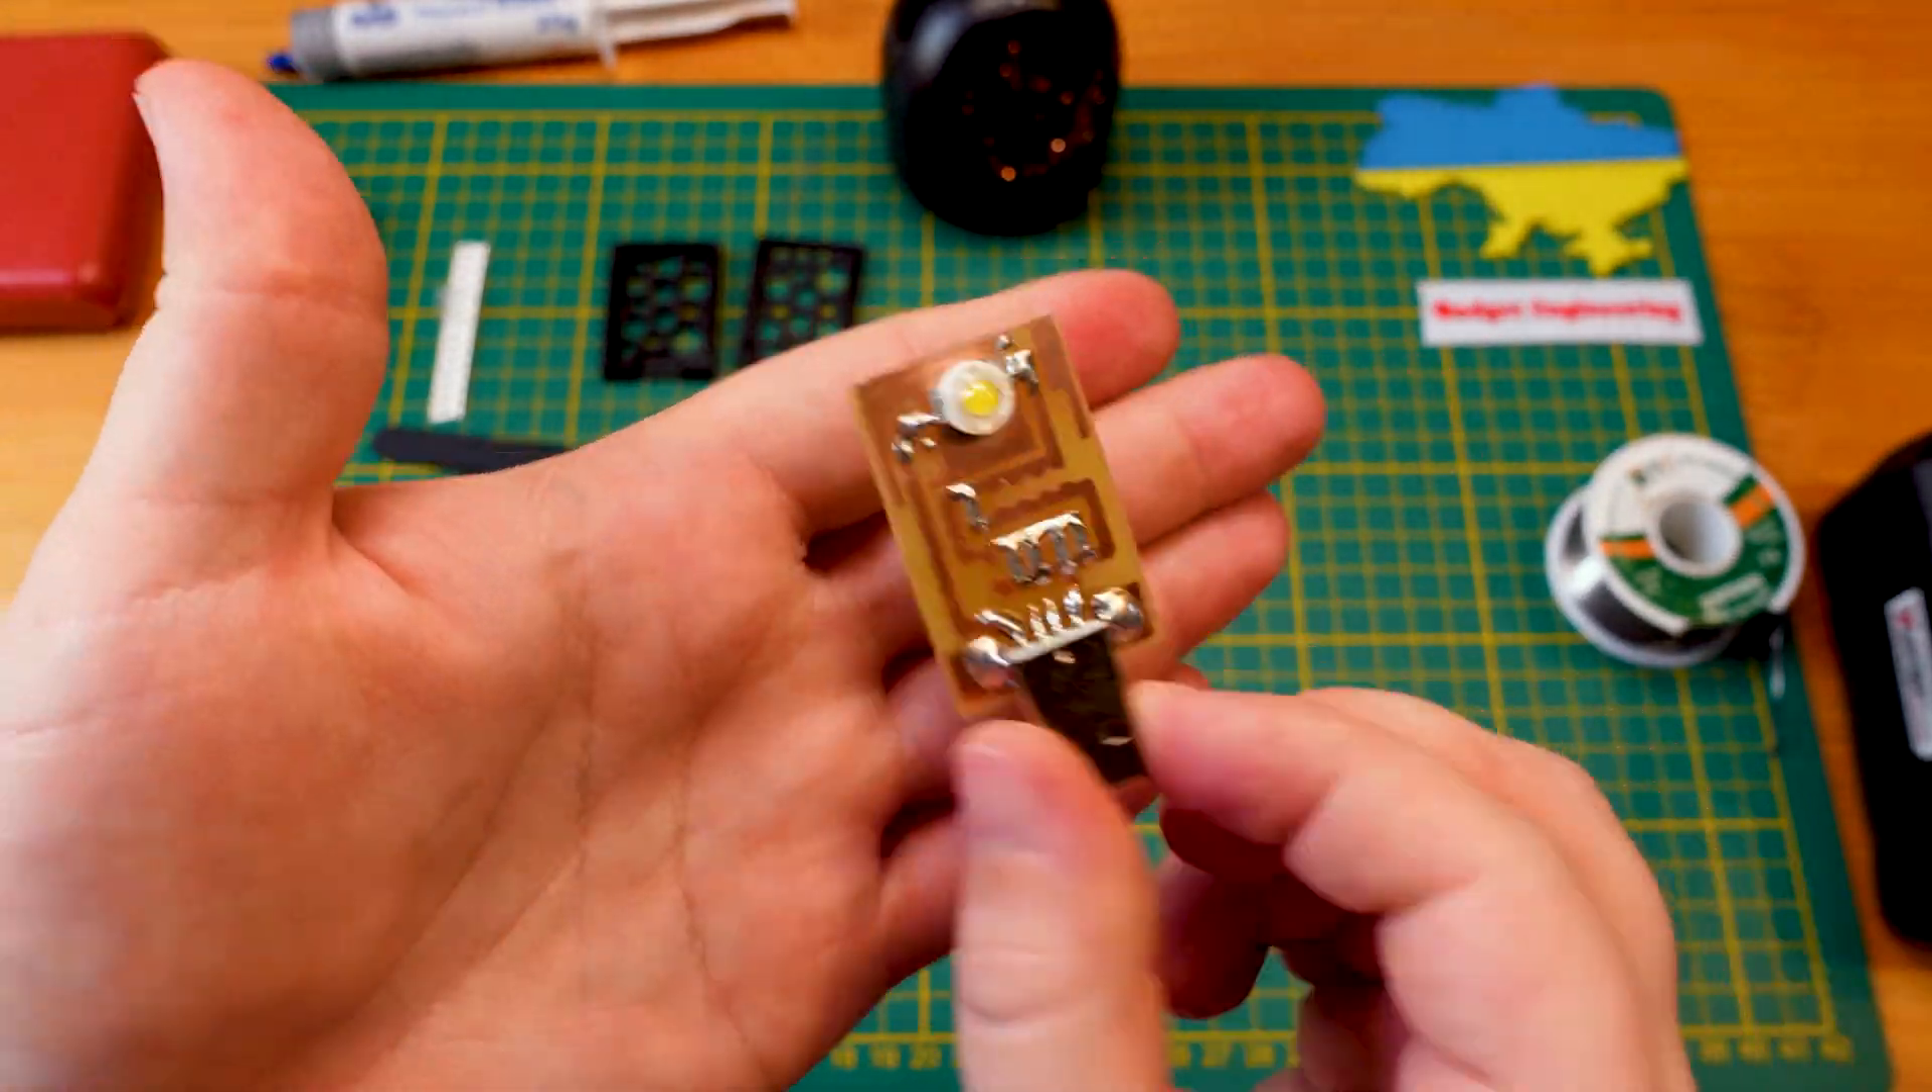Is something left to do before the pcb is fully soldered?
No.